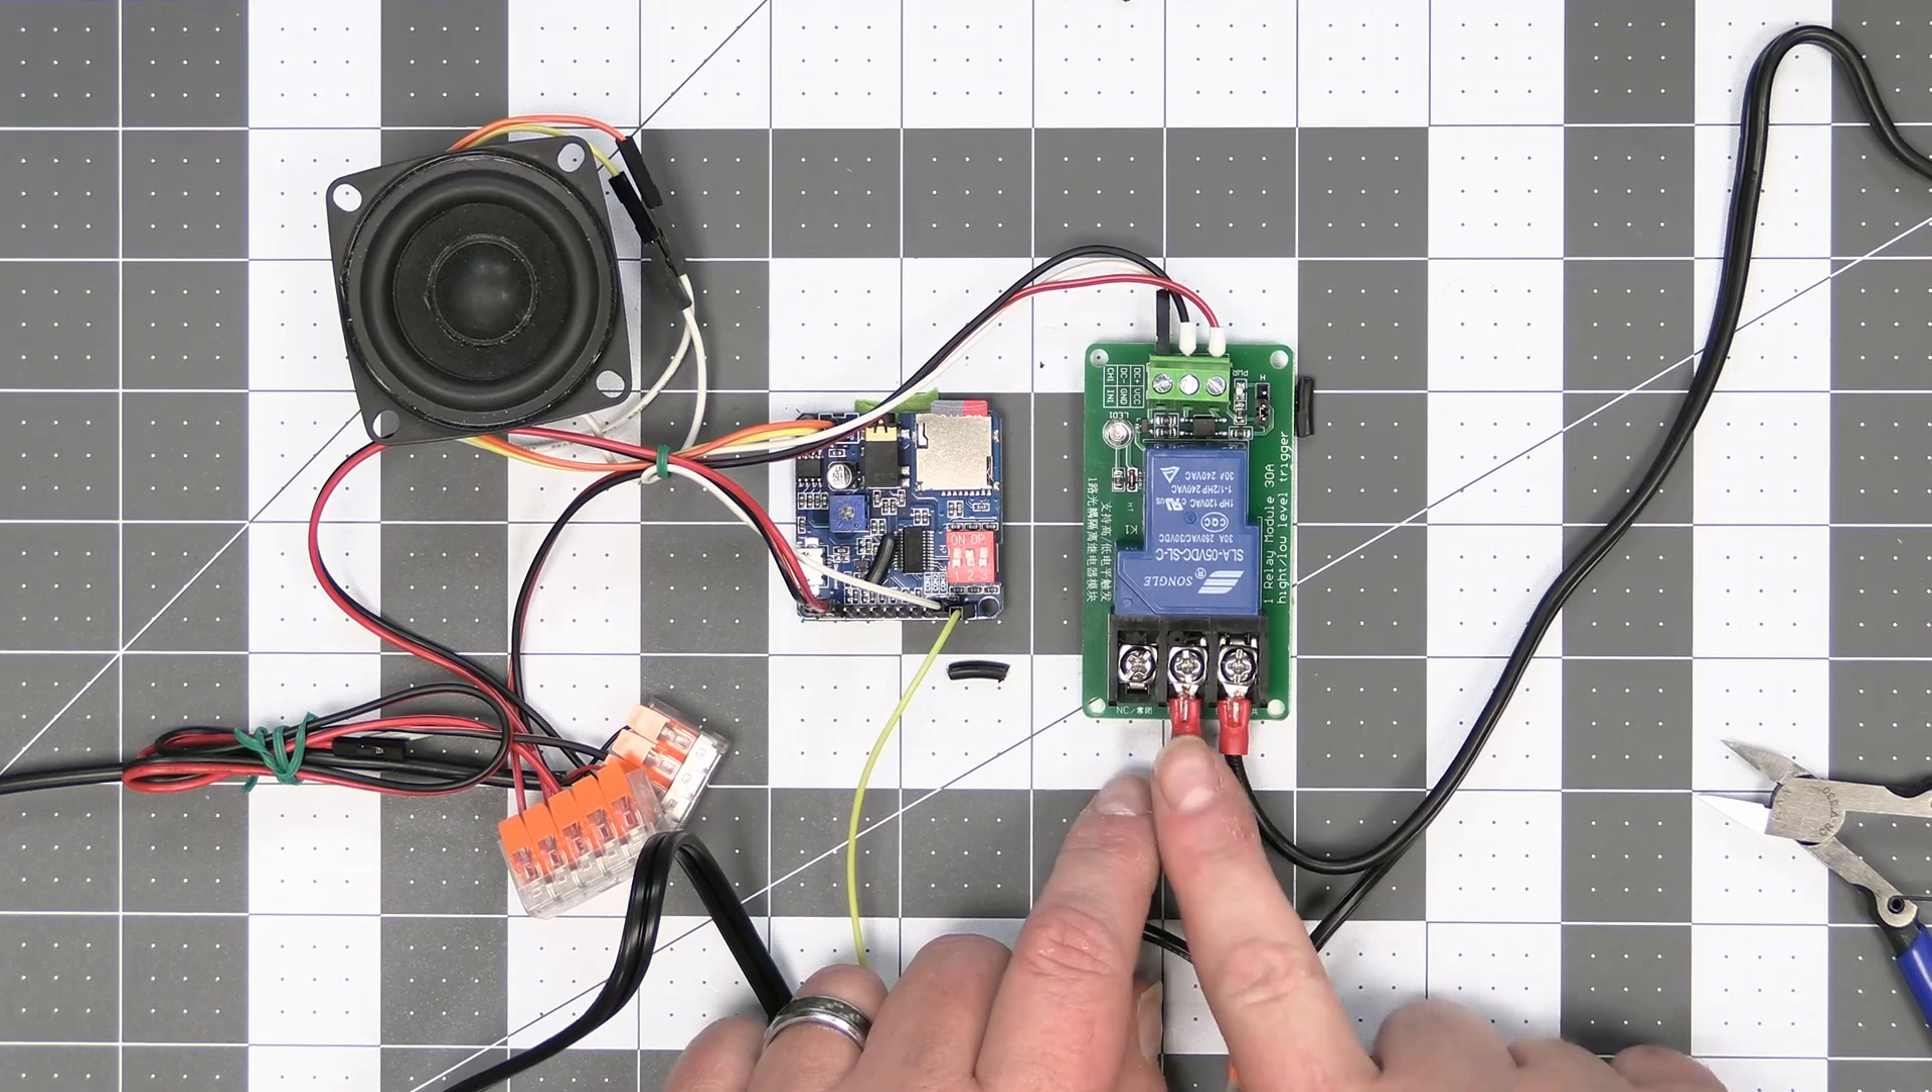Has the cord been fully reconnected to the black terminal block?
Yes.